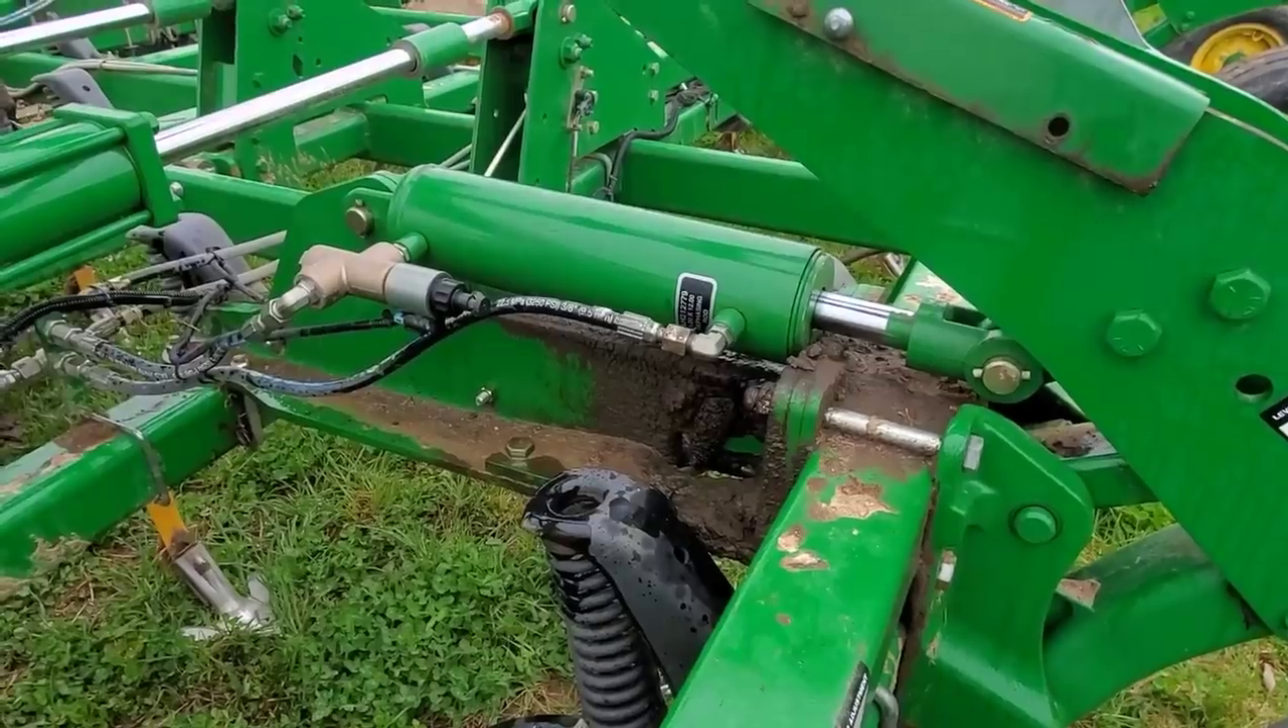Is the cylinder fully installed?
Yes.